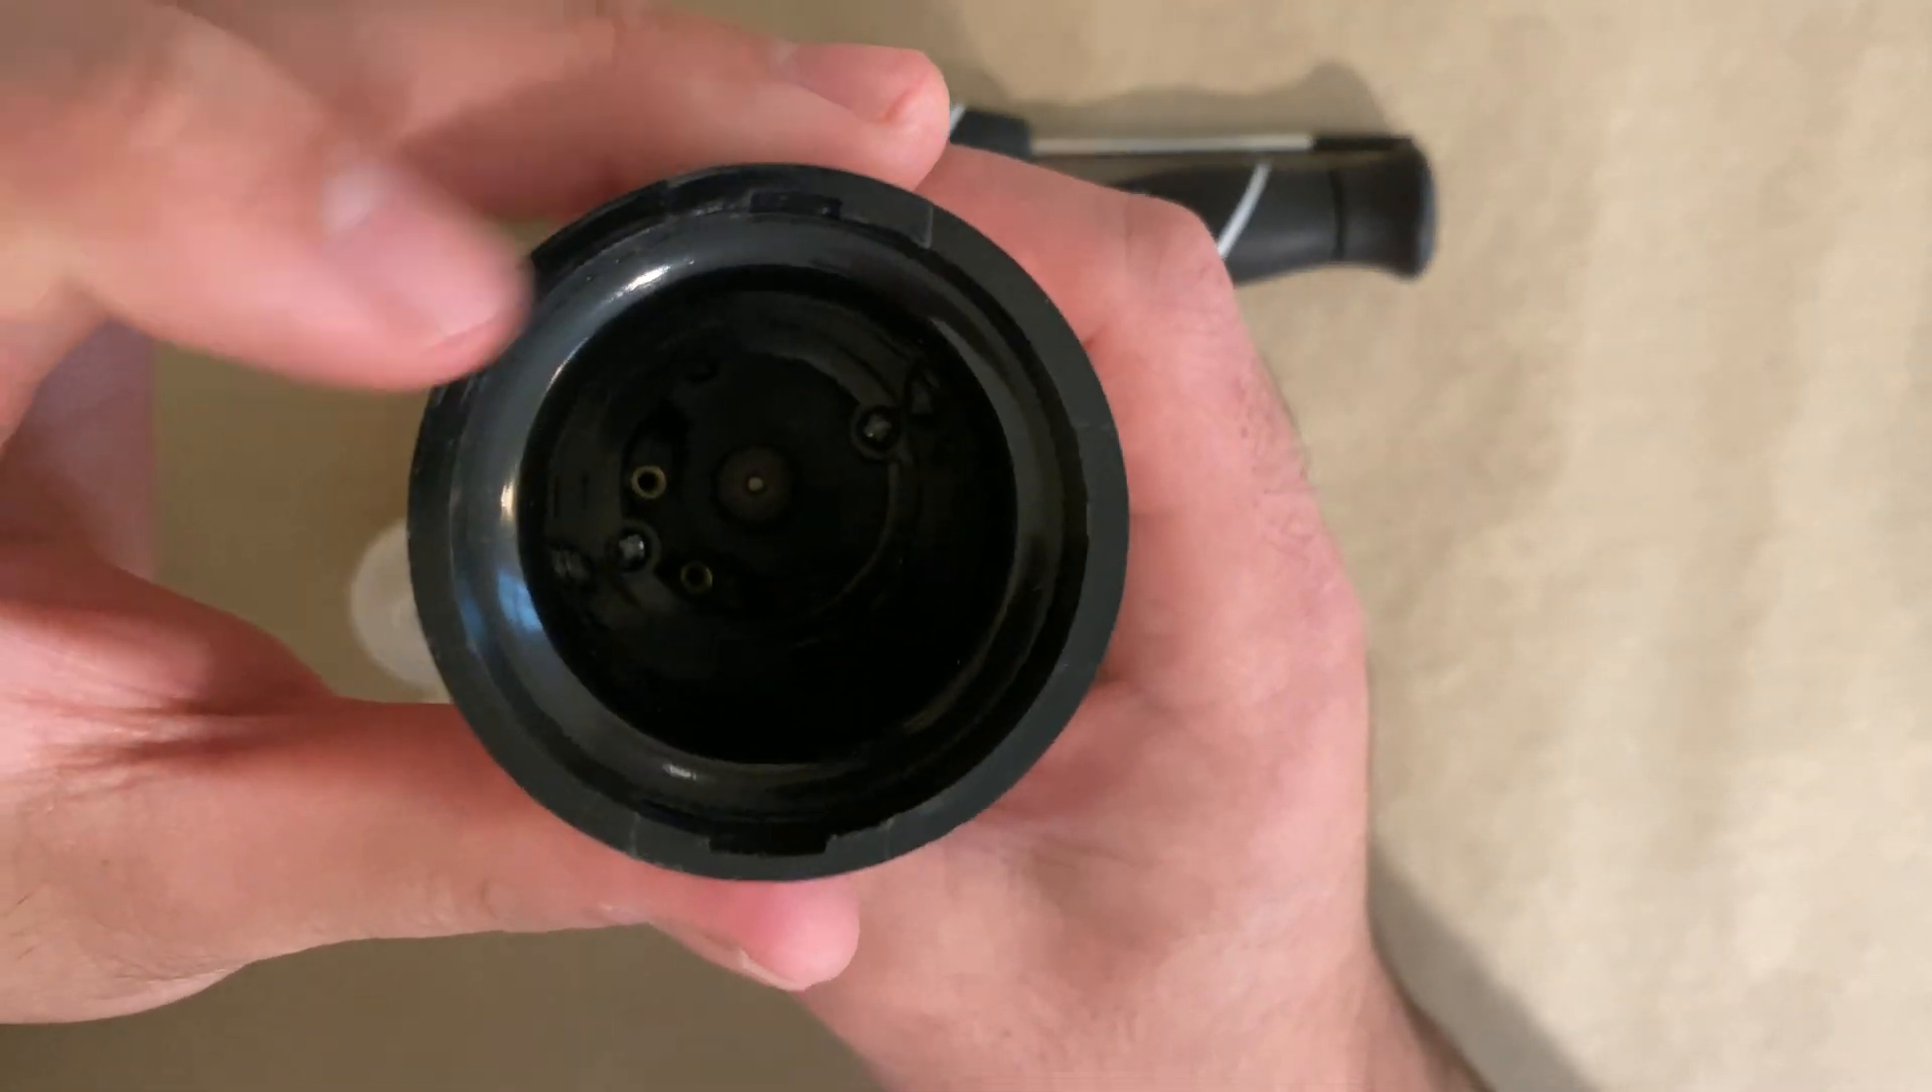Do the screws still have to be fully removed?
Yes.